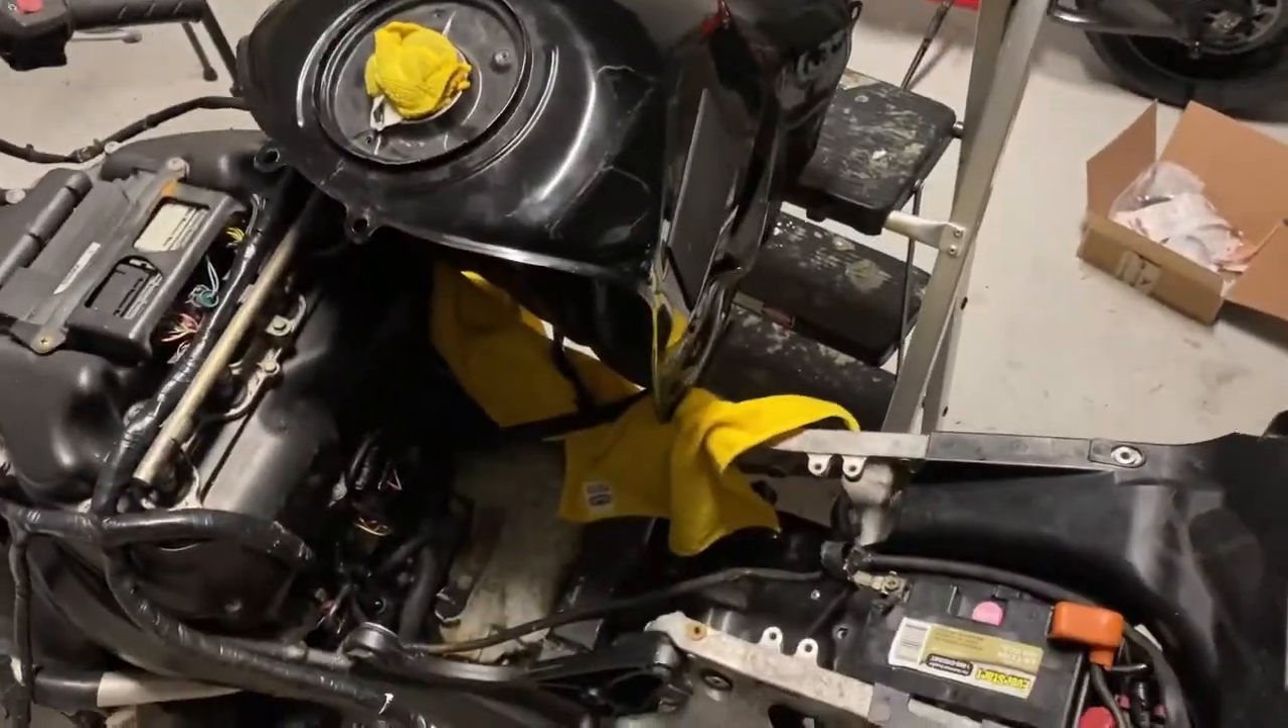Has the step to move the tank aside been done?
Yes.